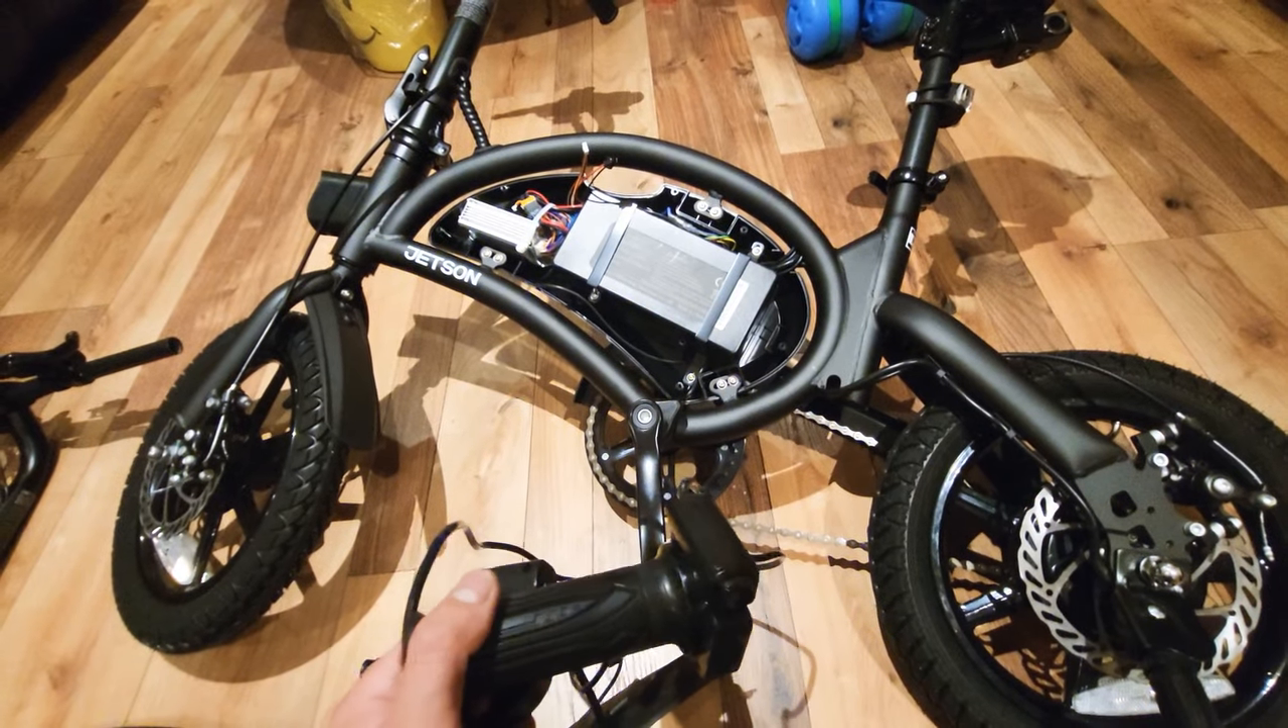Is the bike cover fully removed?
Yes.